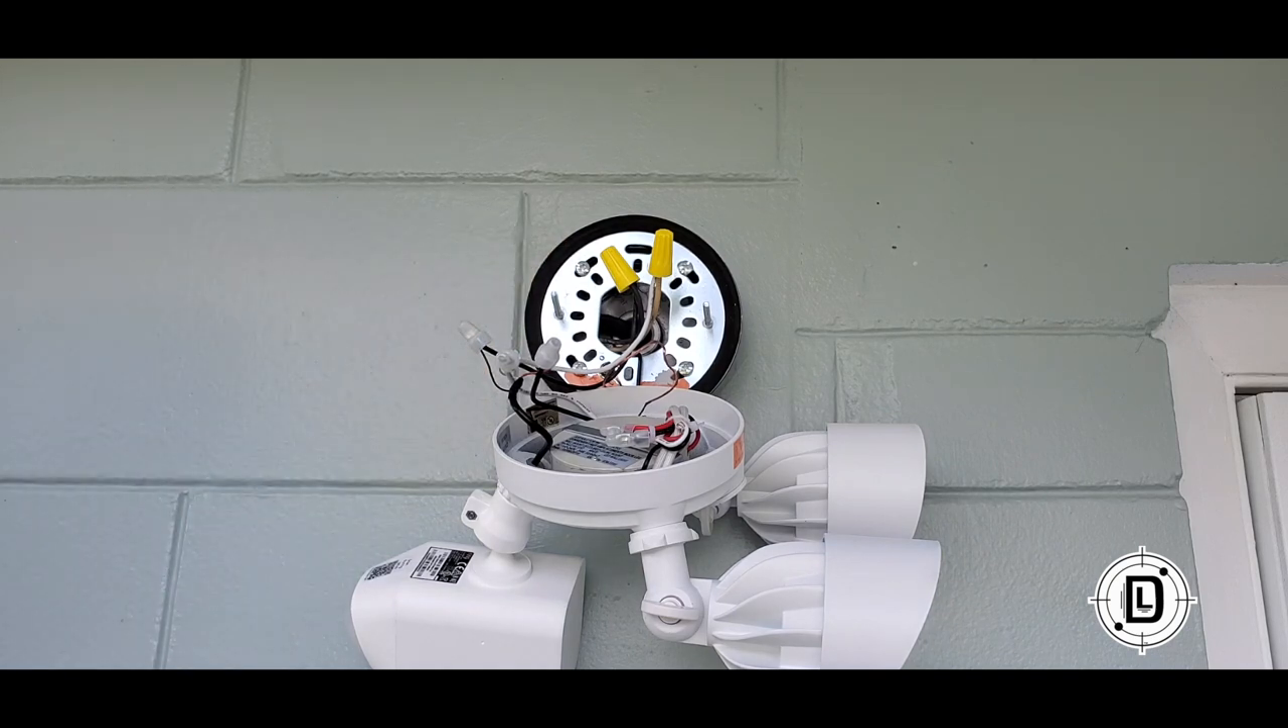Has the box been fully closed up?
No.